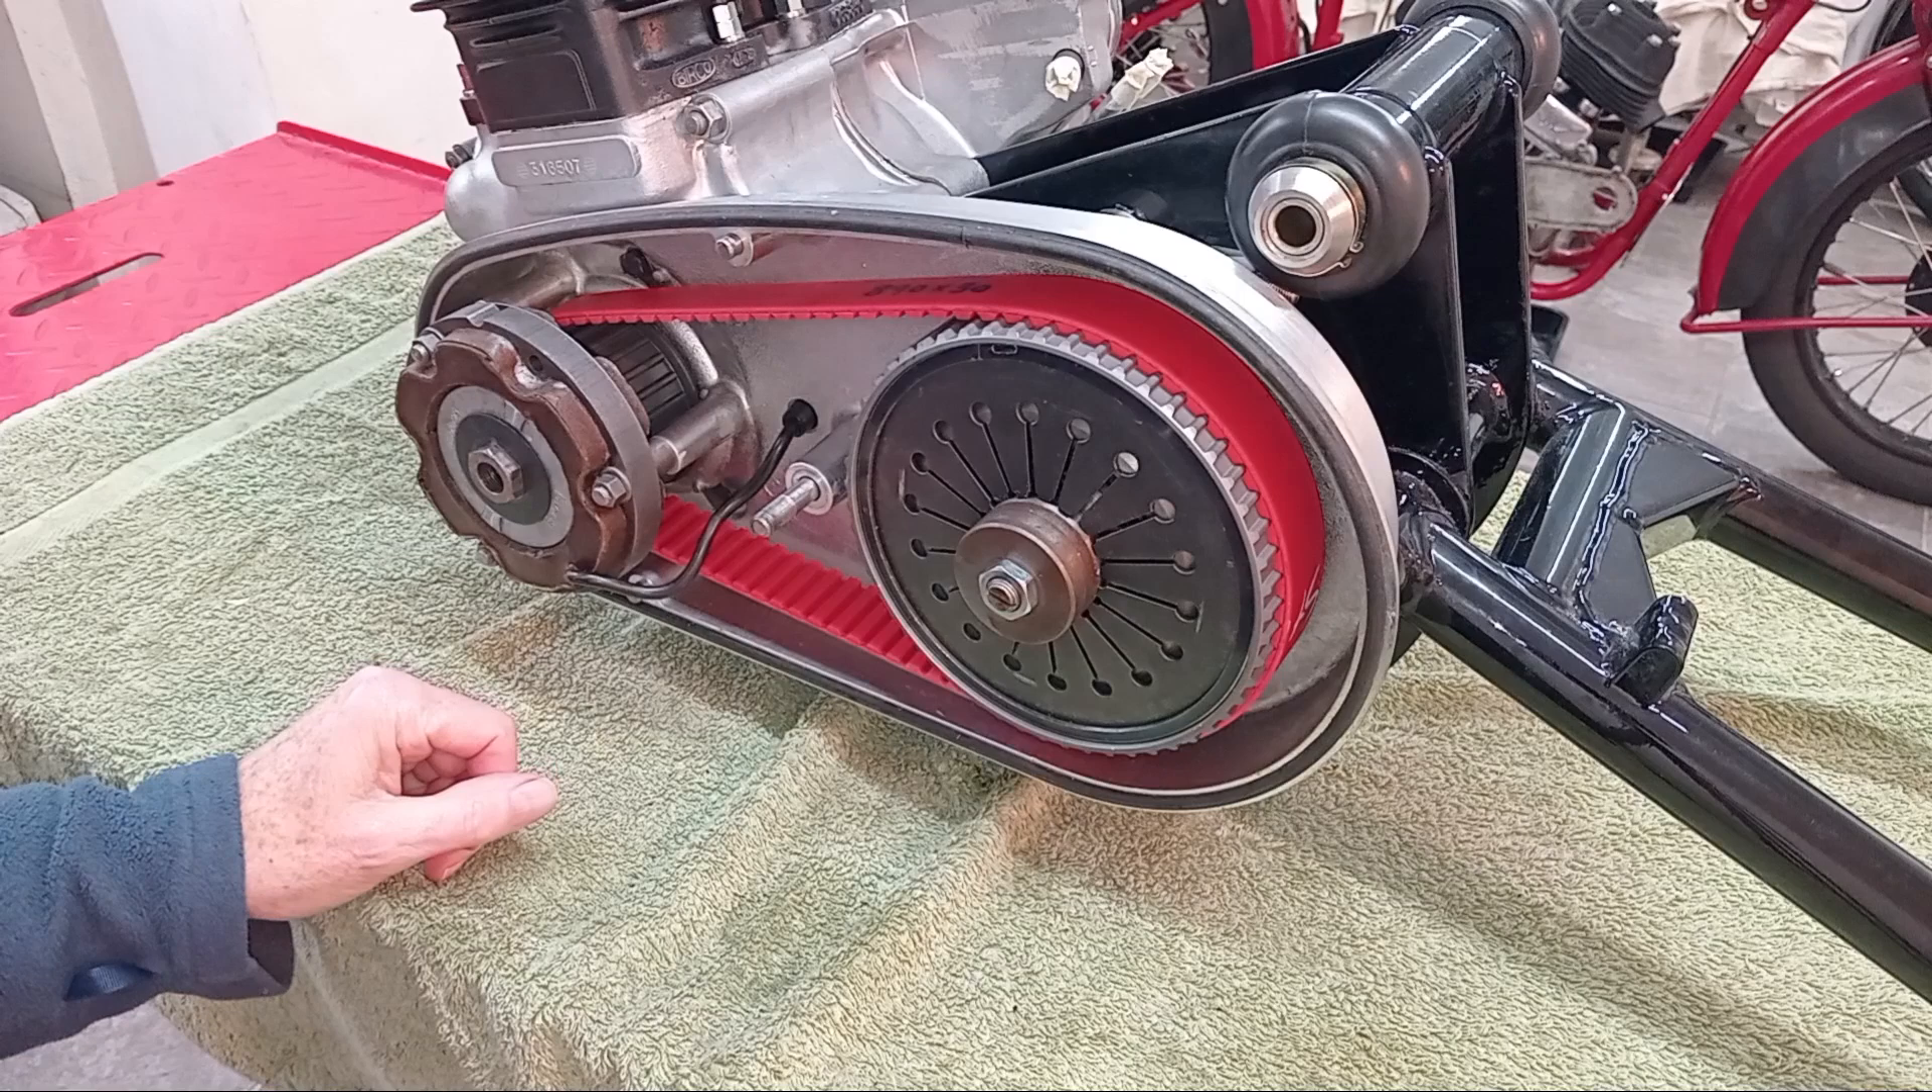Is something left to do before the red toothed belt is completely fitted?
No.